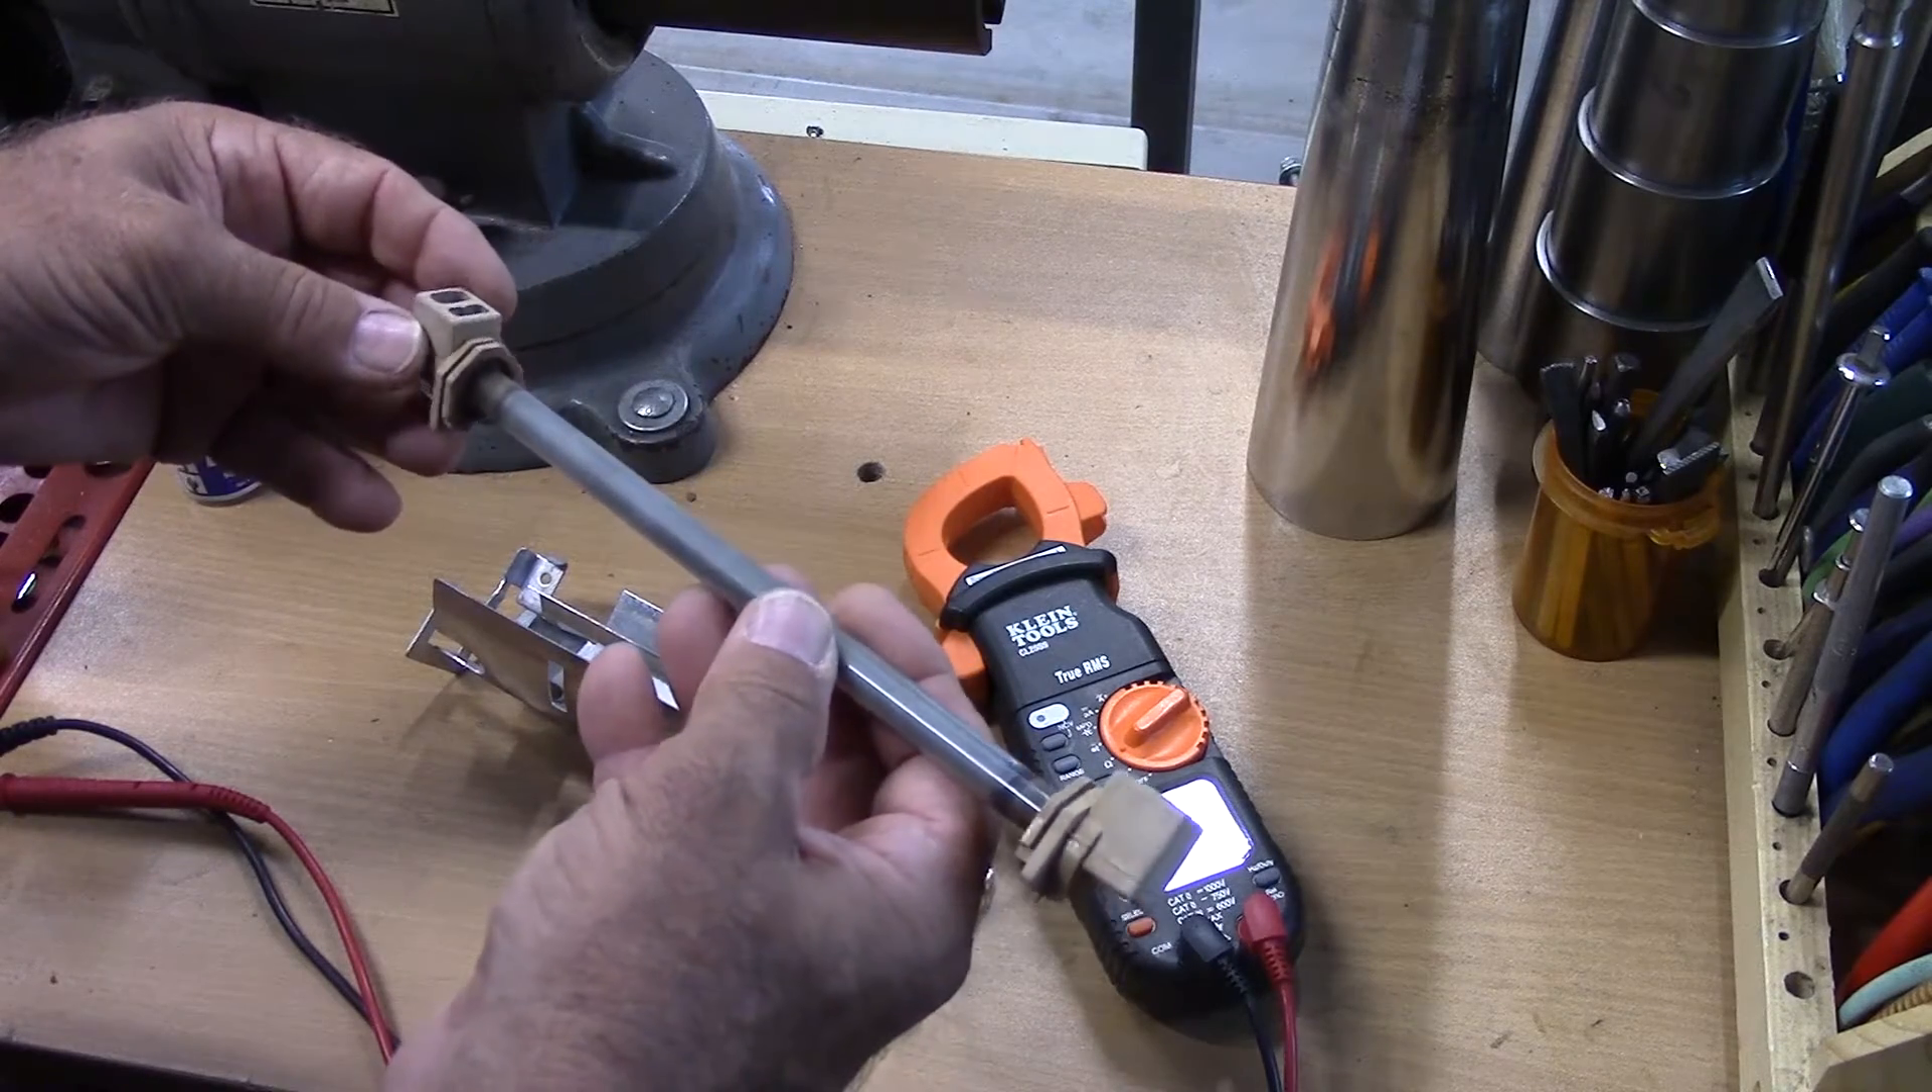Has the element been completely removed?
Yes.